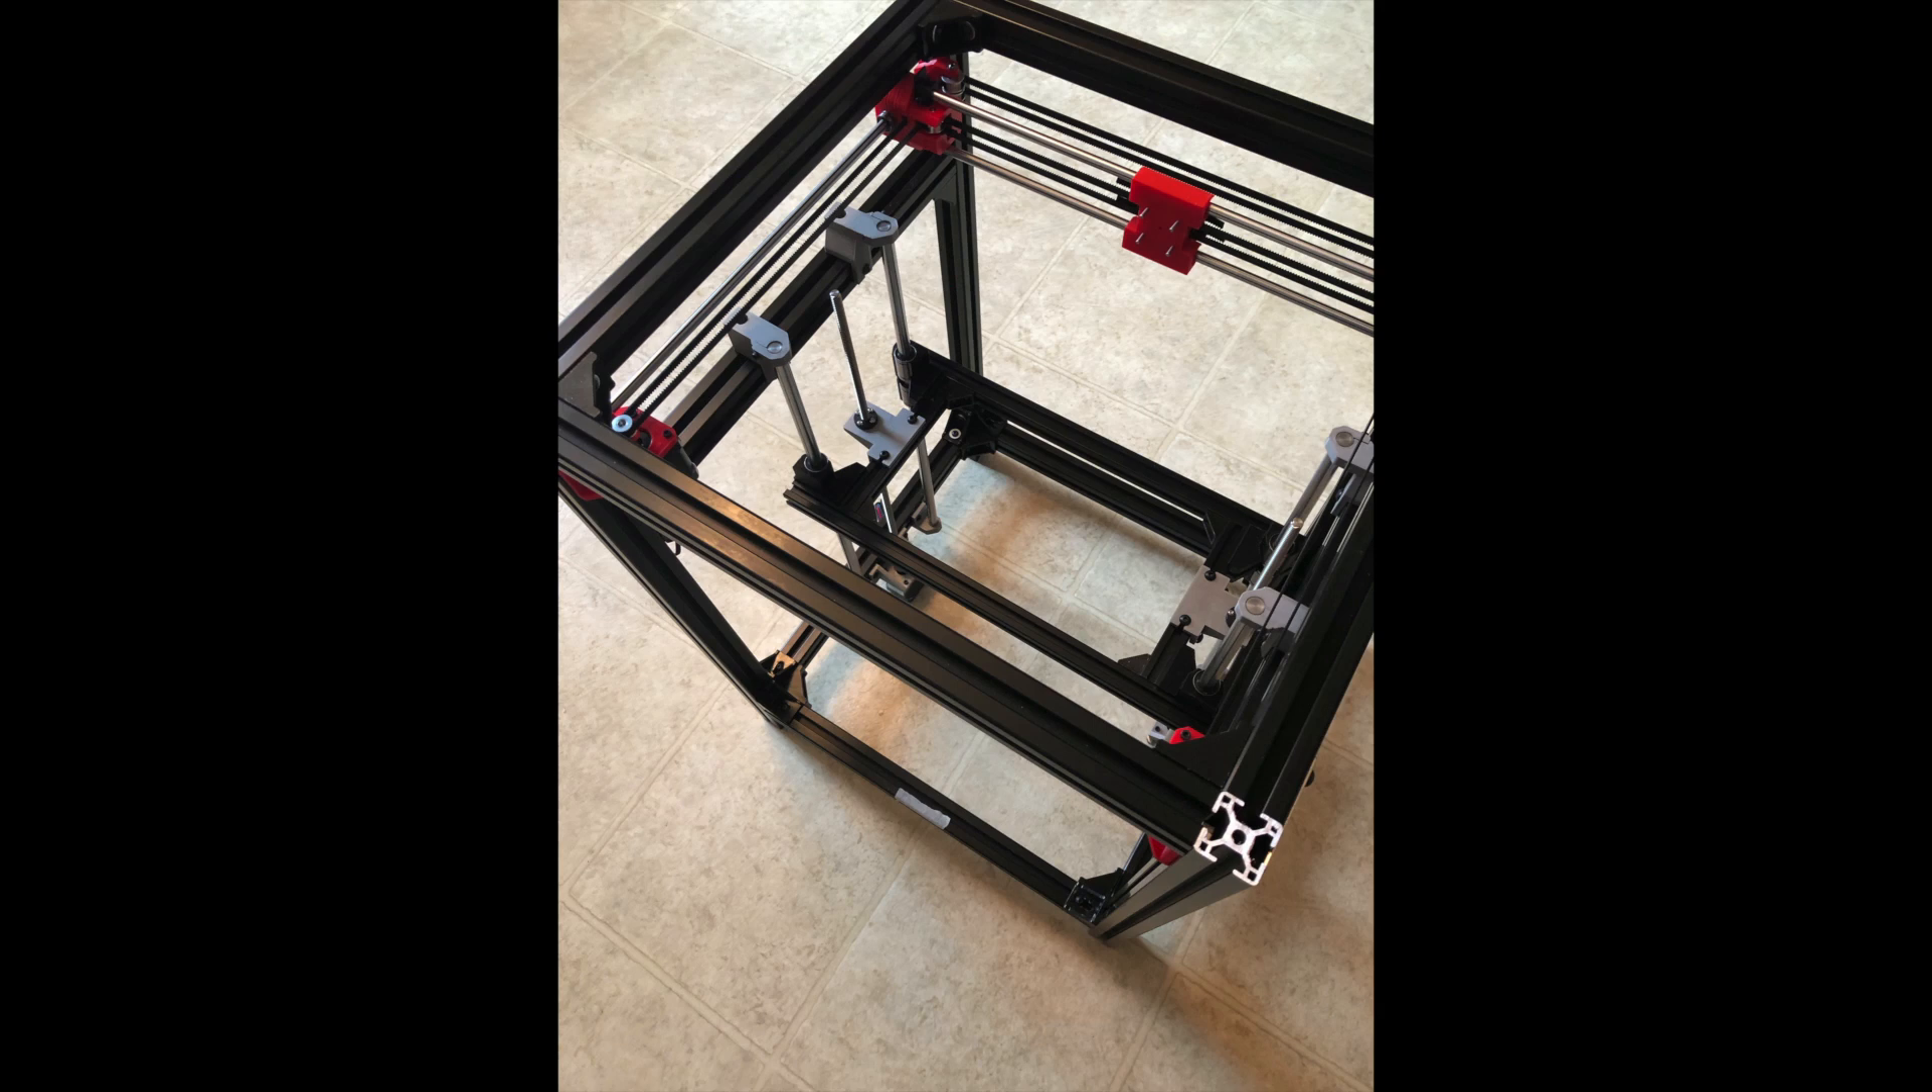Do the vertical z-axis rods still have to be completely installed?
No.